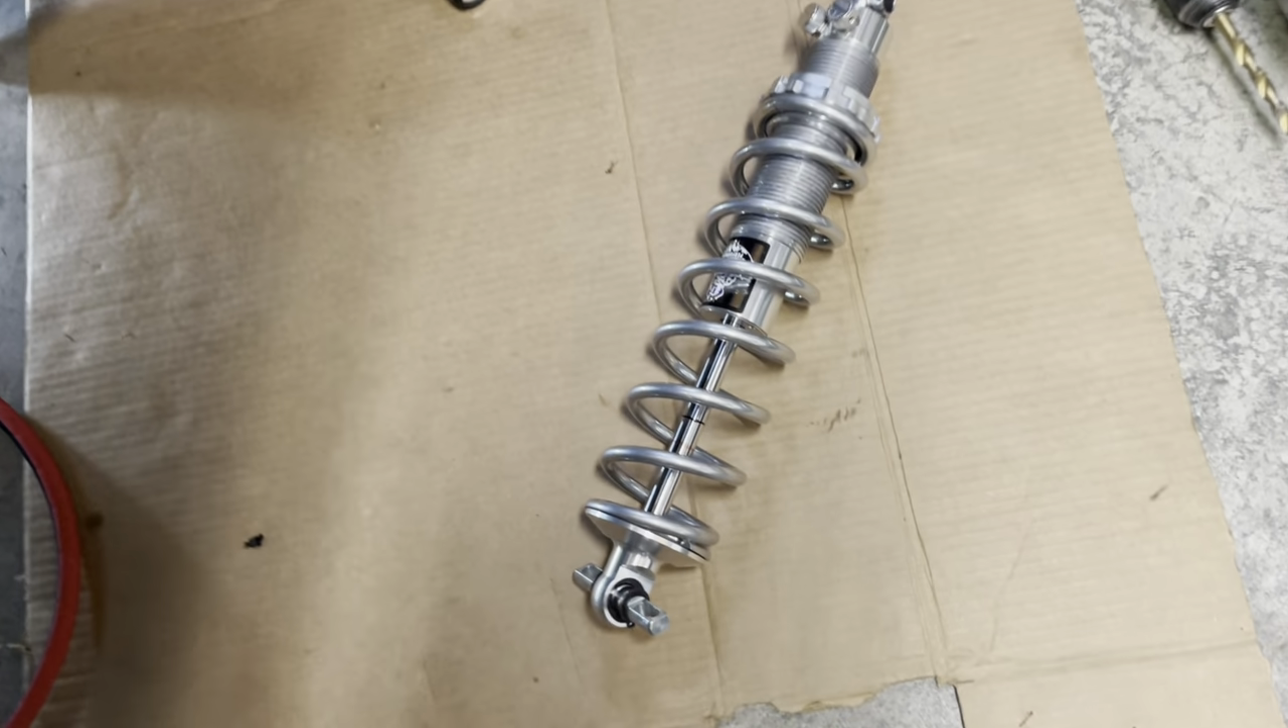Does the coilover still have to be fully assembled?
No.